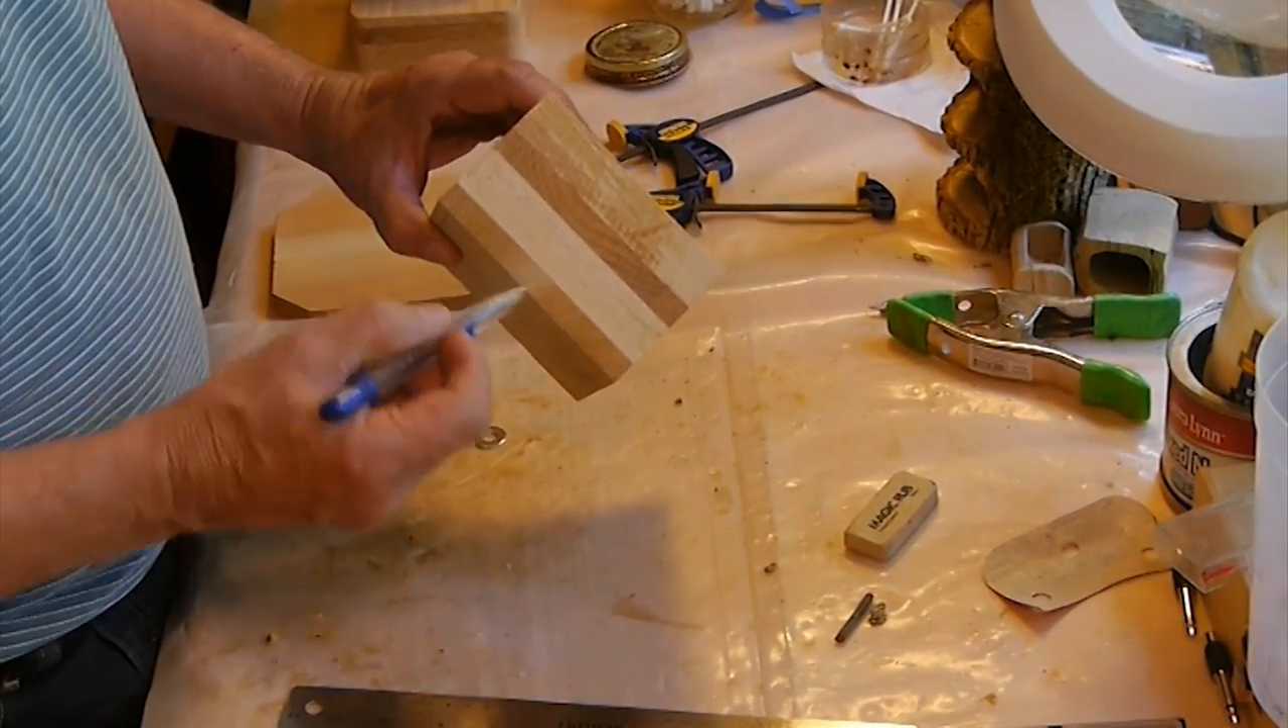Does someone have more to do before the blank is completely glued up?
No.